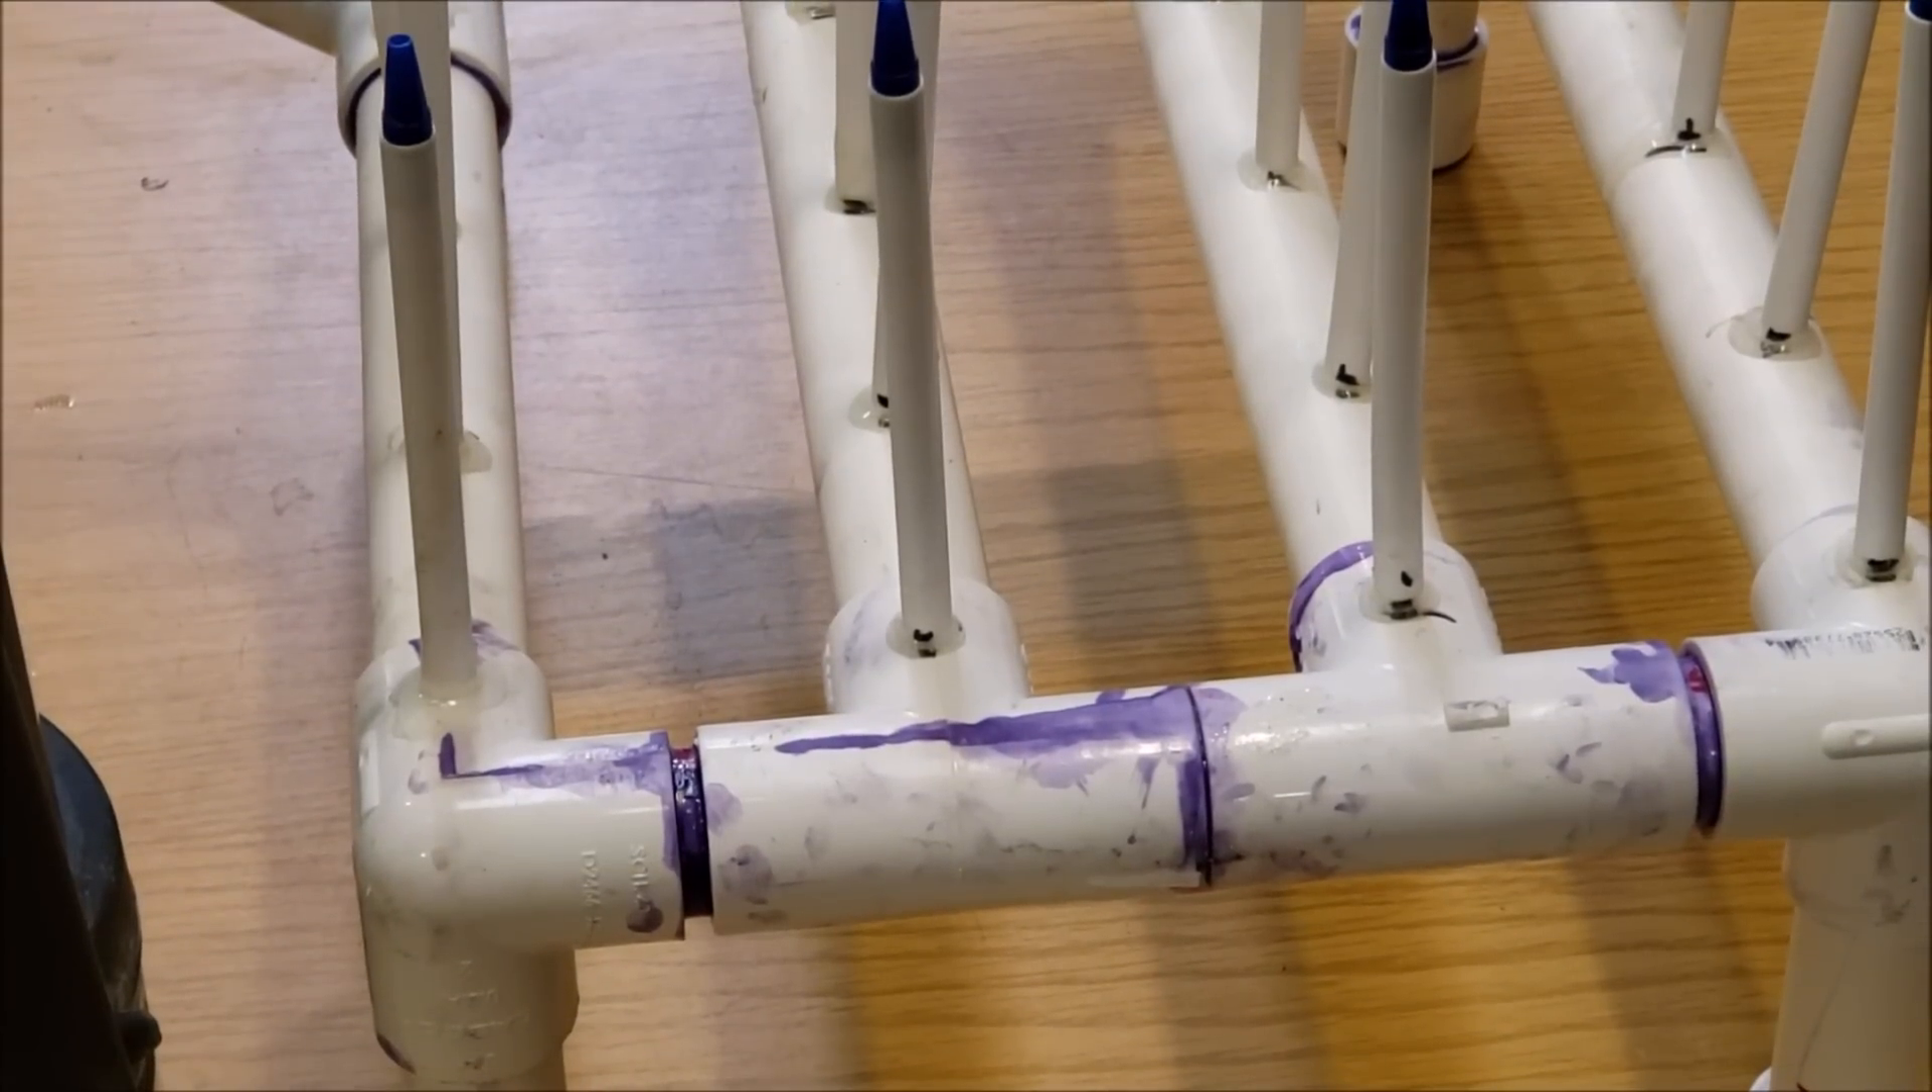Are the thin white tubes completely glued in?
Yes.